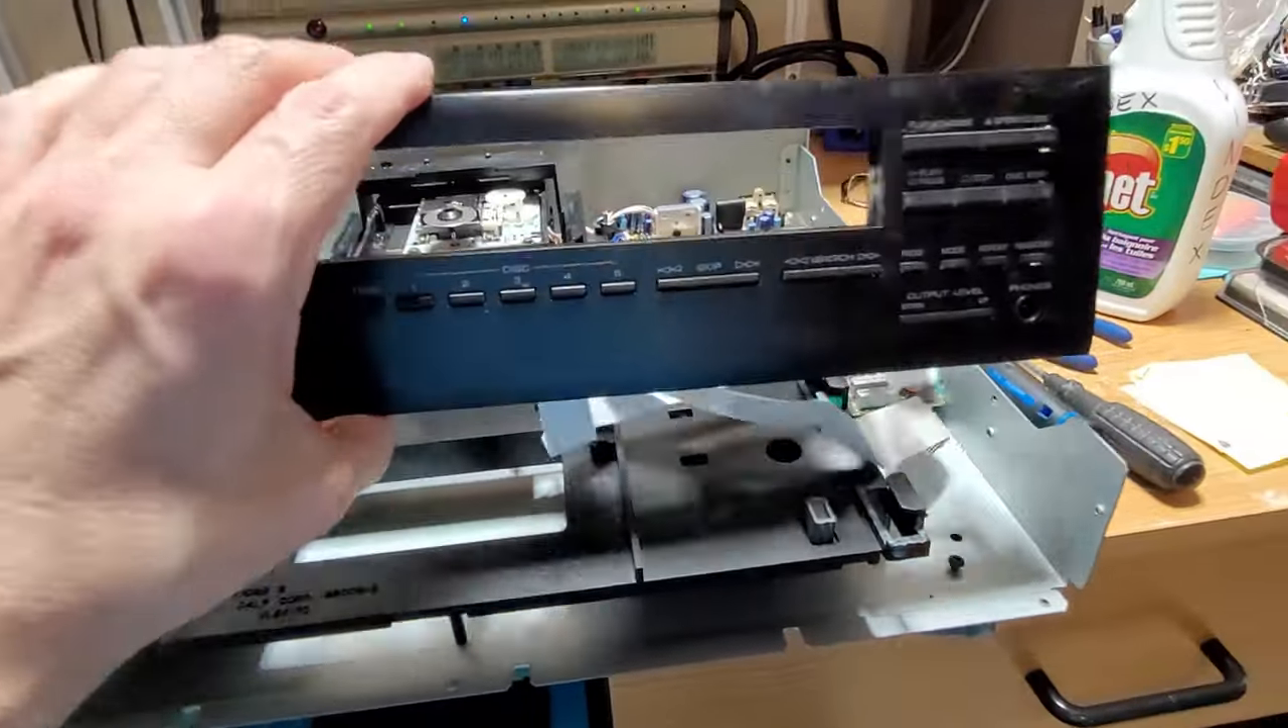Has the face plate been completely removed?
Yes.